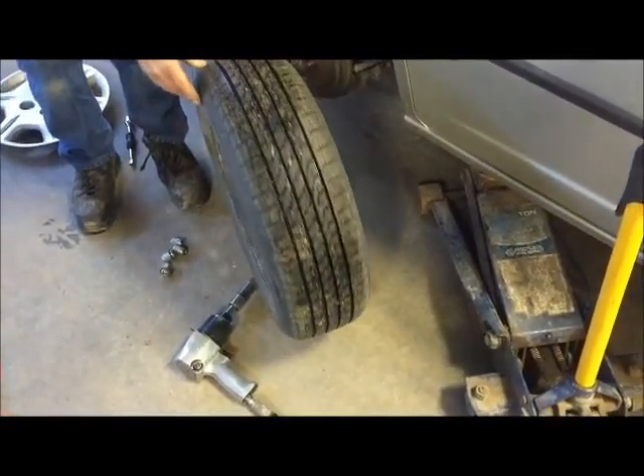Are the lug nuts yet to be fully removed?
No.